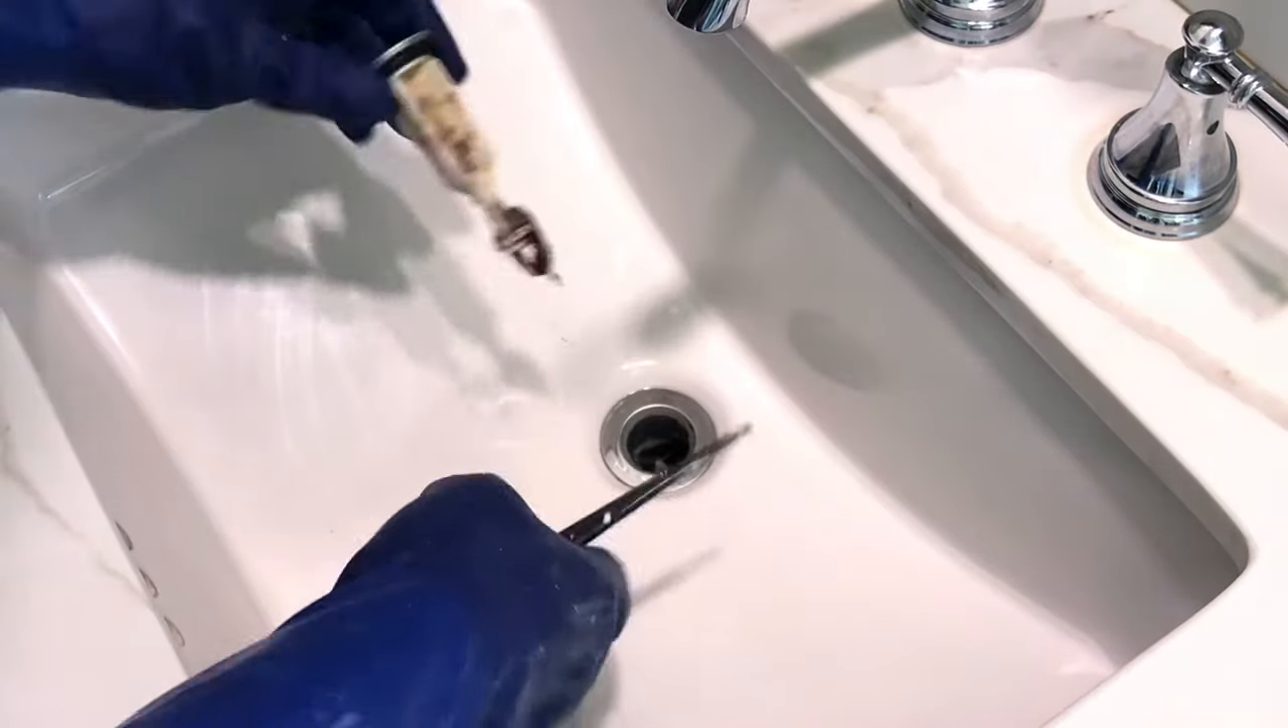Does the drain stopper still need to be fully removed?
No.